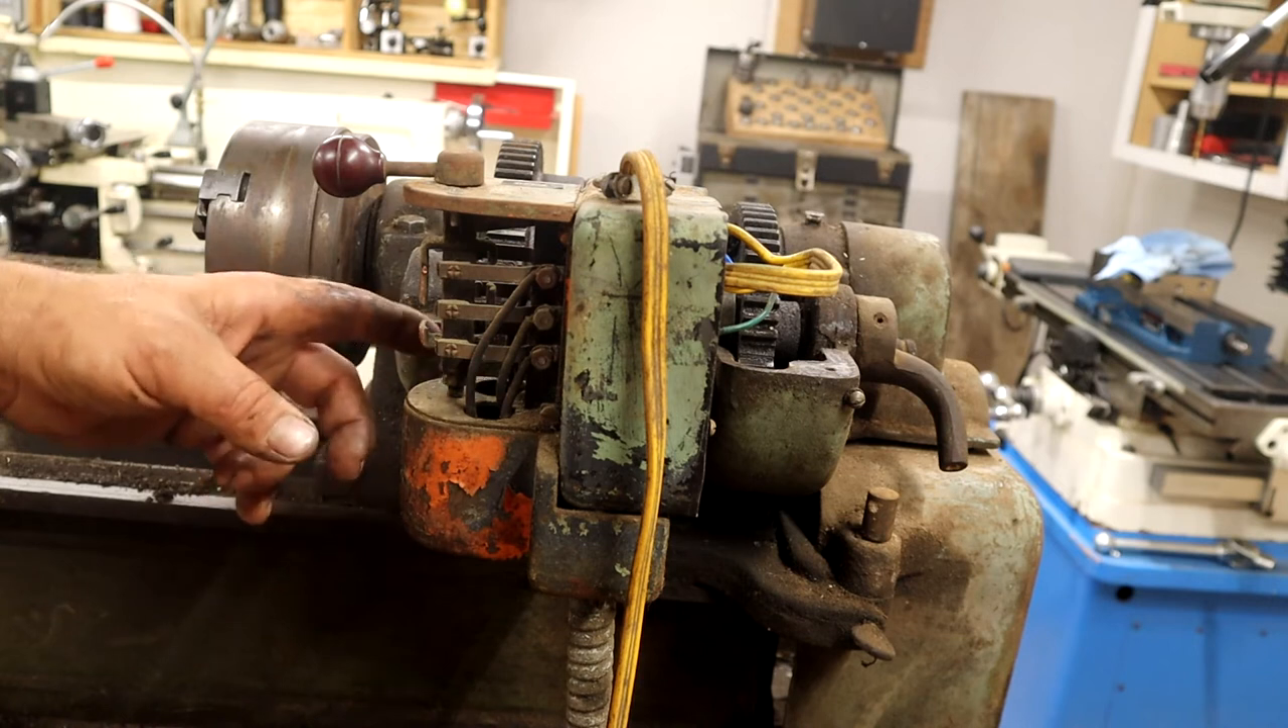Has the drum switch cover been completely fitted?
No.